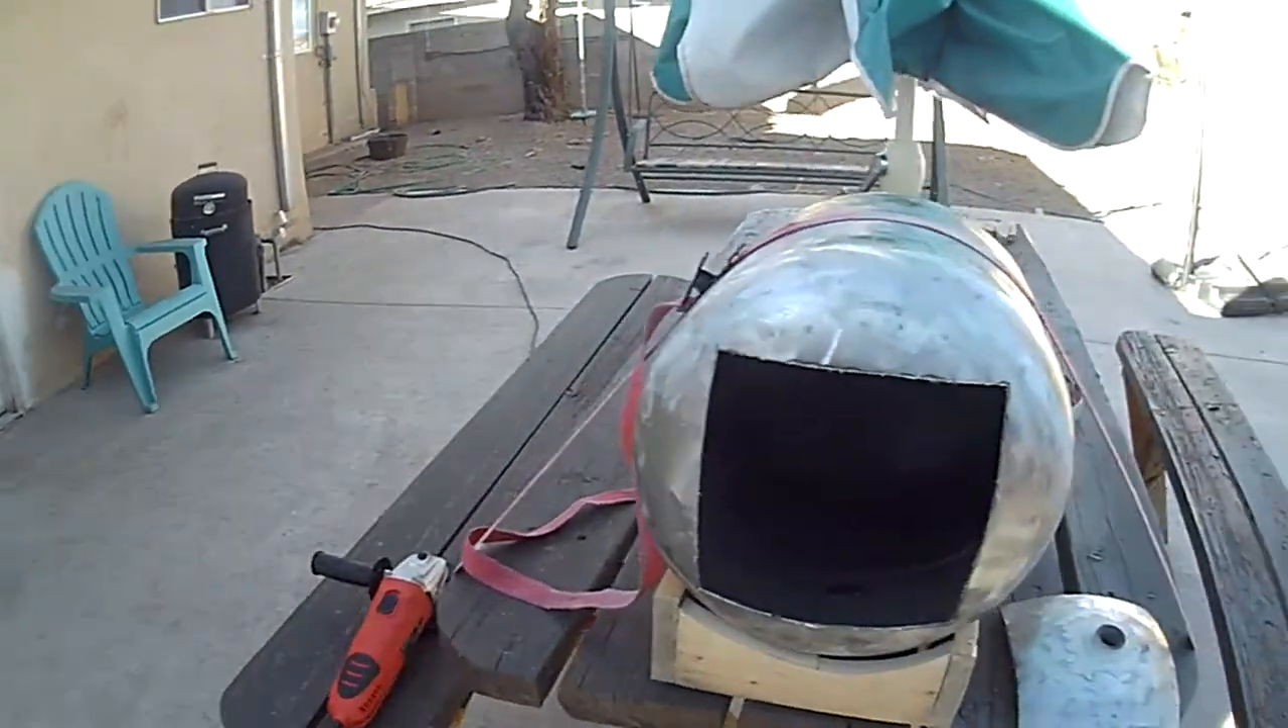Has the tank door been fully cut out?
Yes.